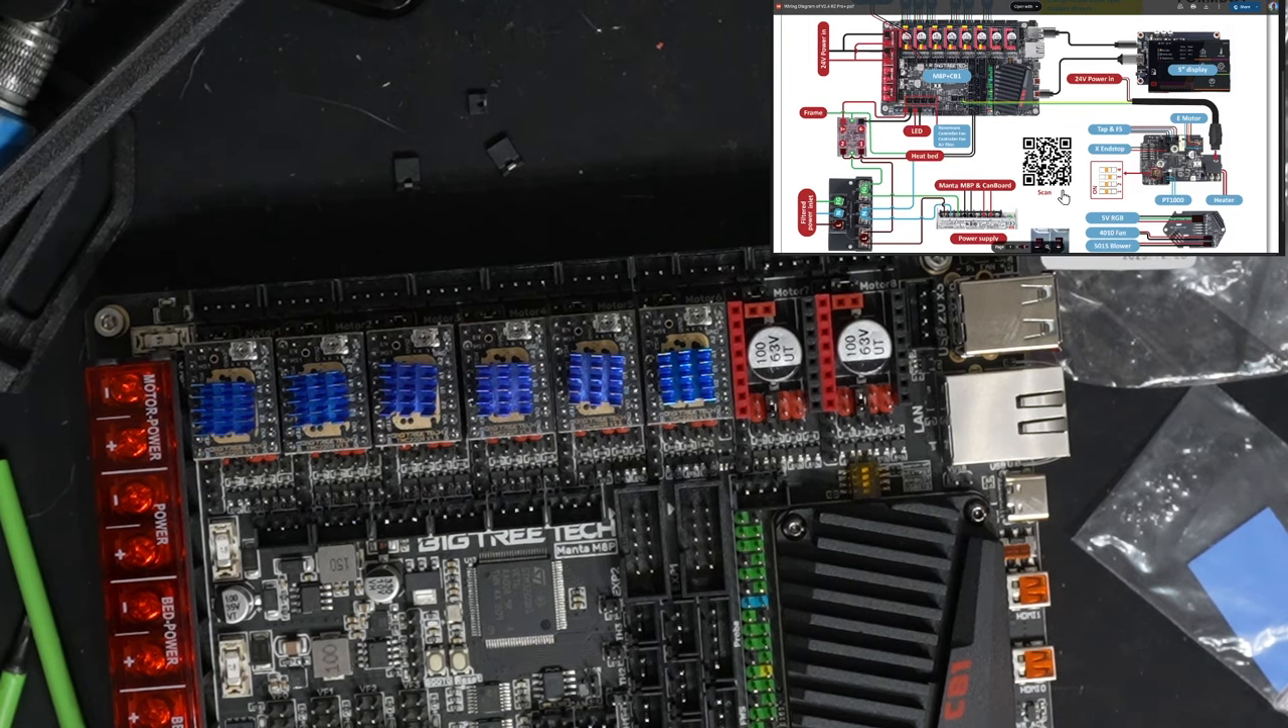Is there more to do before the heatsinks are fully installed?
No.